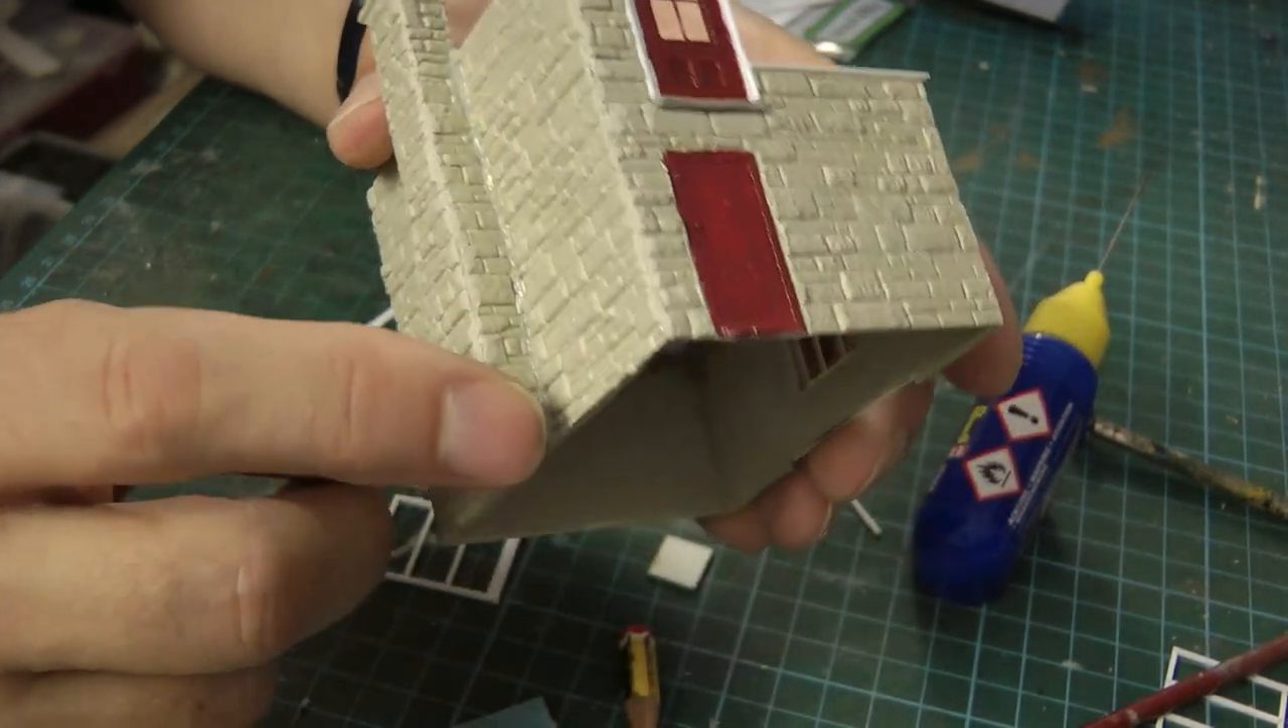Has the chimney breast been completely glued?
Yes.